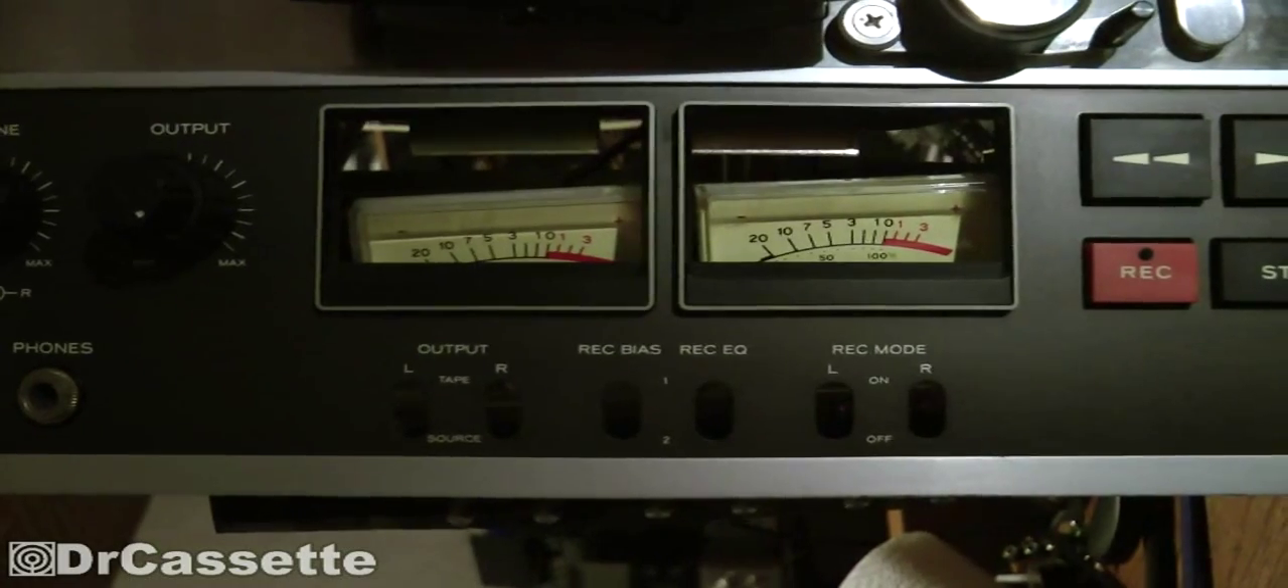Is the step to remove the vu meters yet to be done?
Yes.